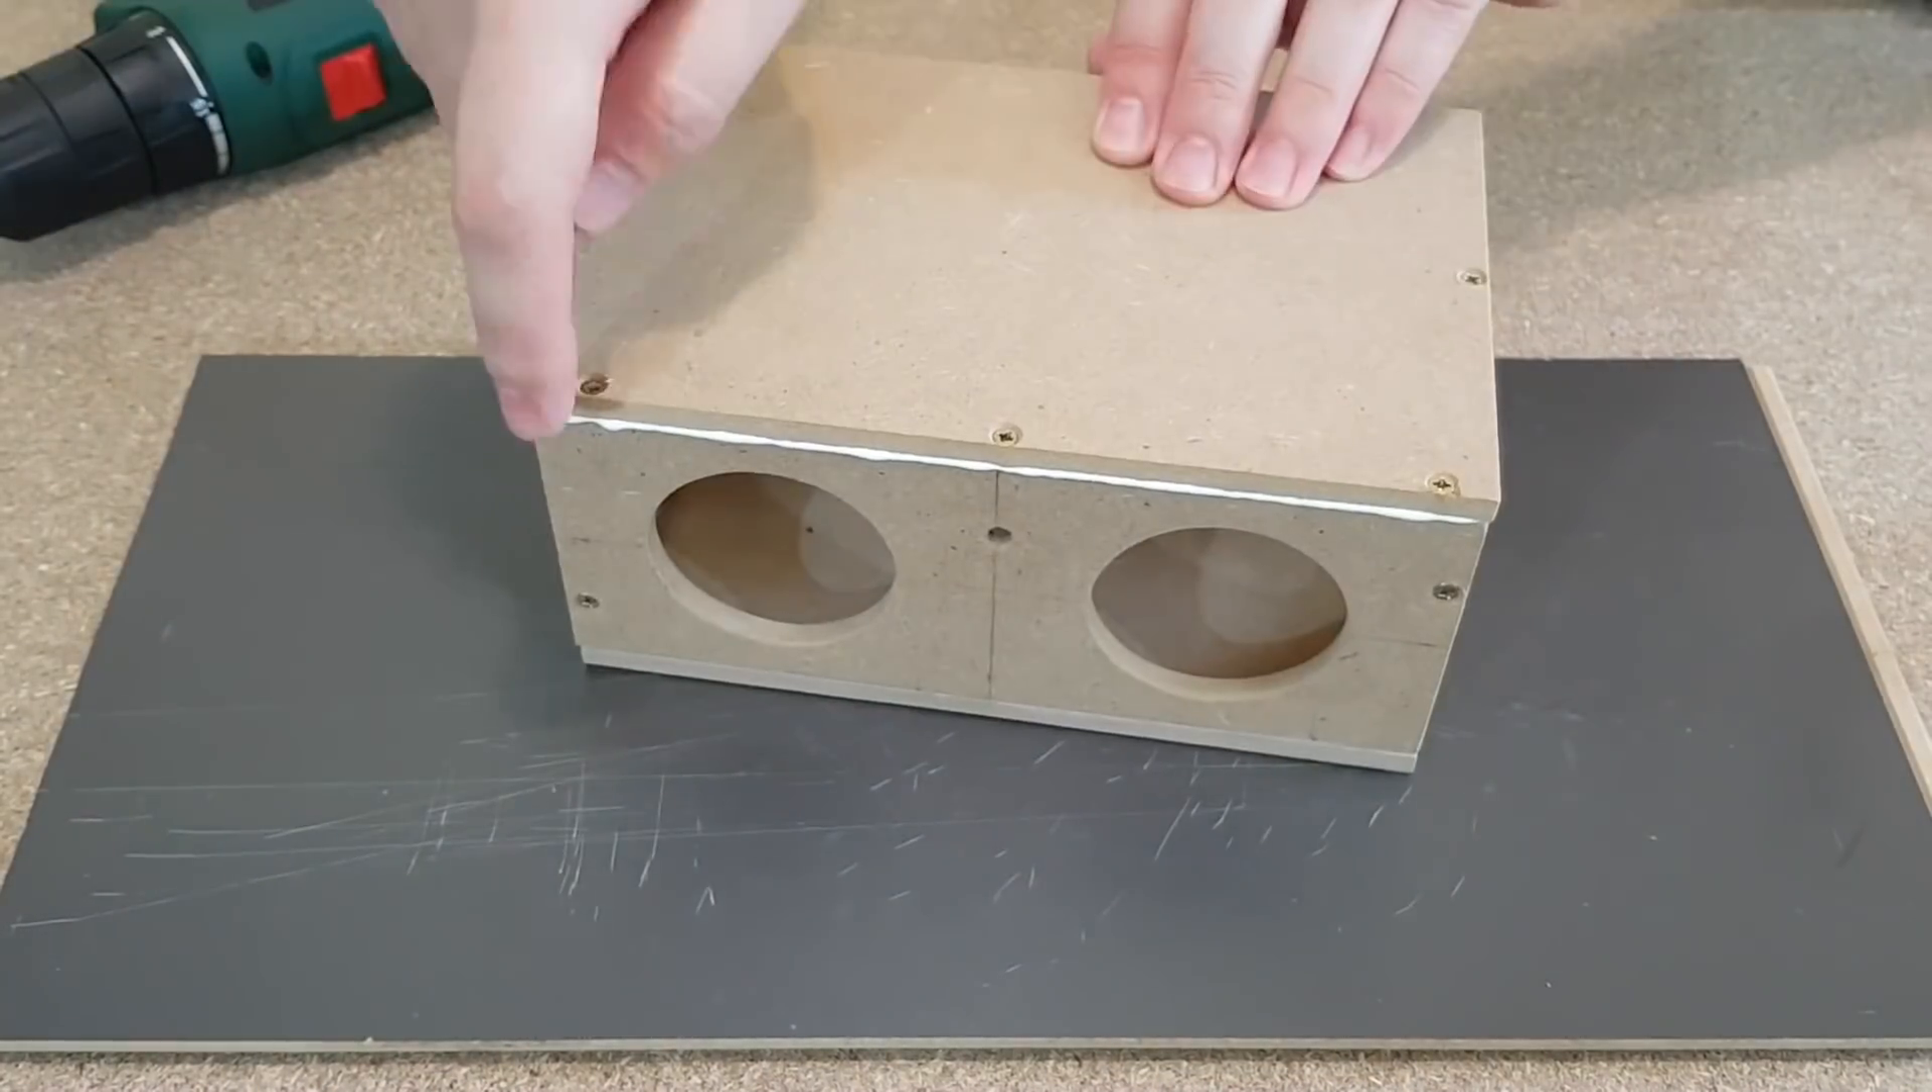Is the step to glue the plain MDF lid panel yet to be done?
No.